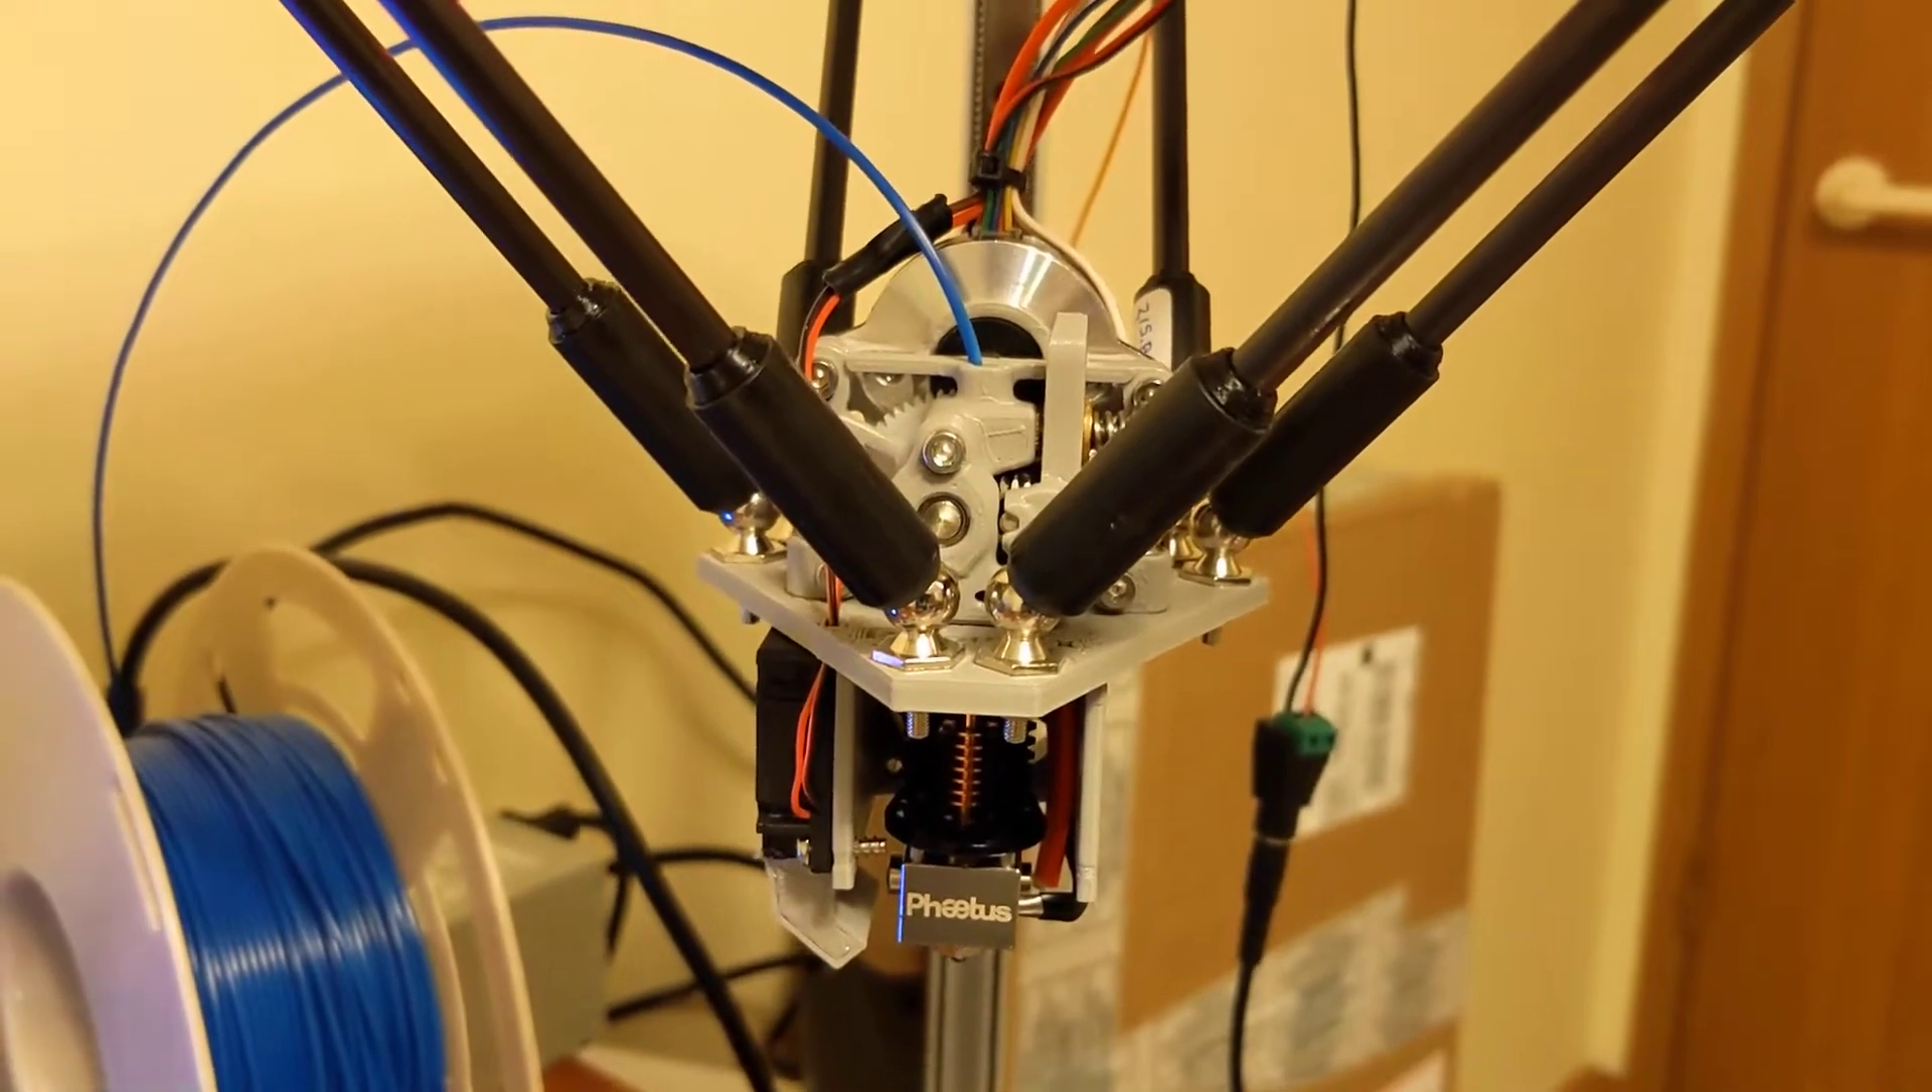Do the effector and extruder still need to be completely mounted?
No.